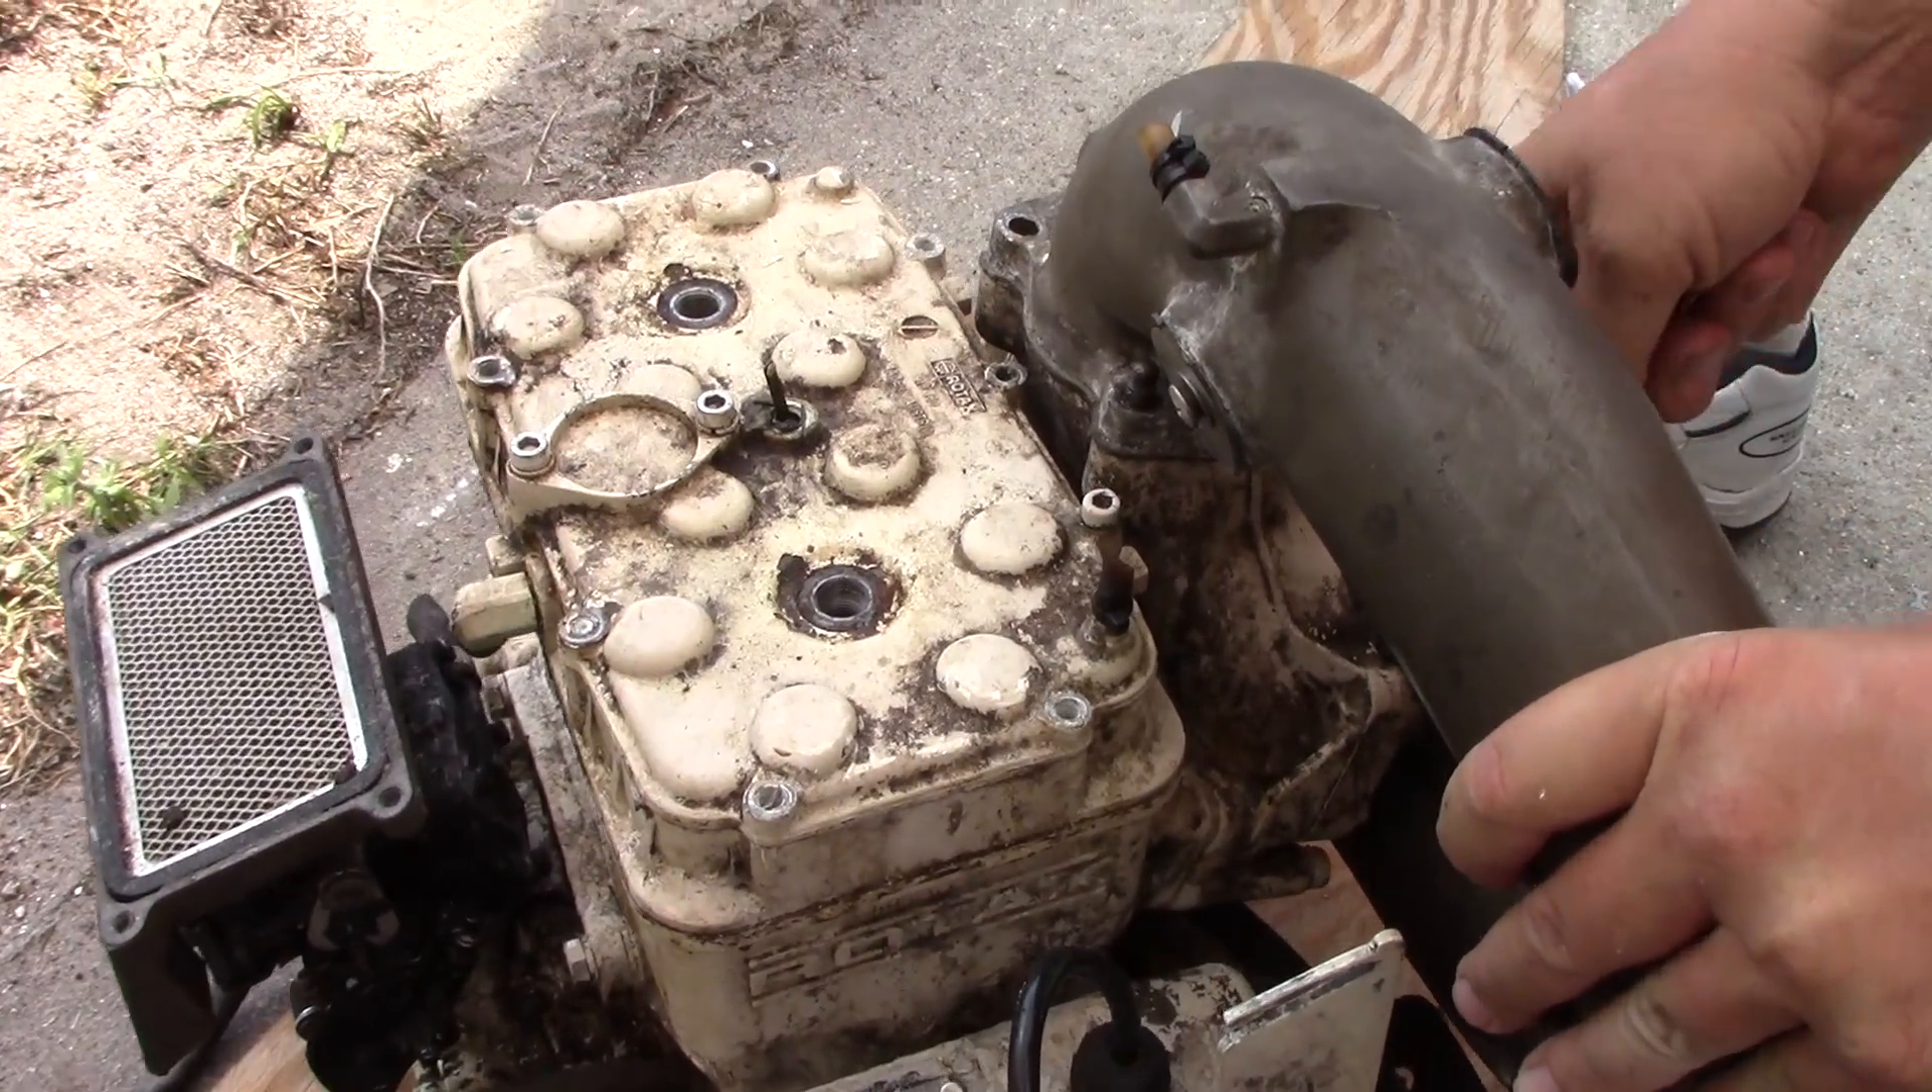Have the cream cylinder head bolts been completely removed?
No.